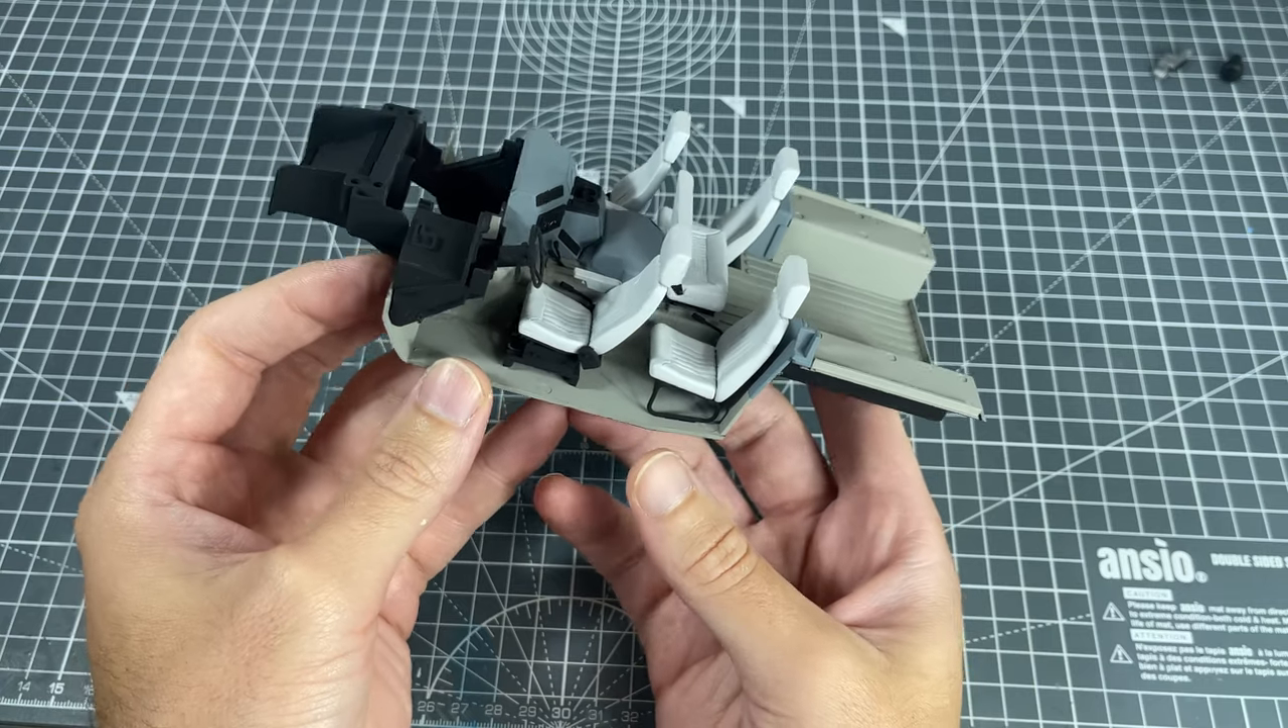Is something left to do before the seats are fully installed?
No.